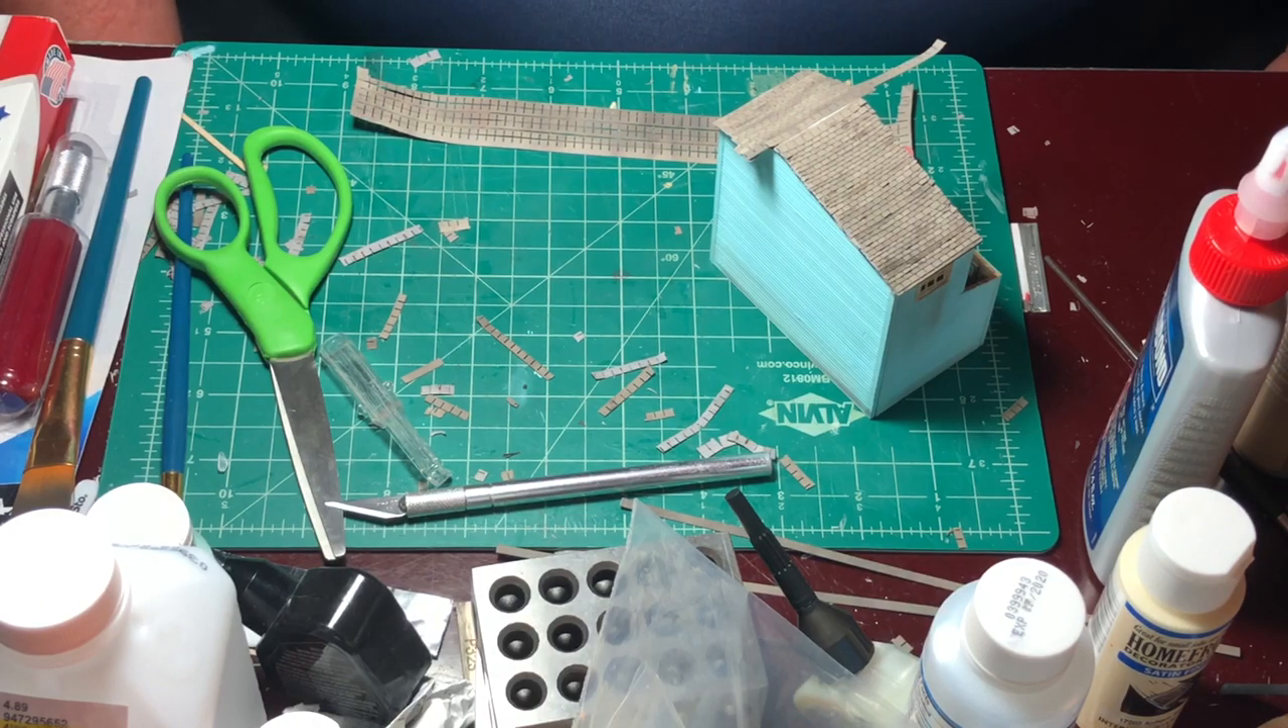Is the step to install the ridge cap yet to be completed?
Yes.